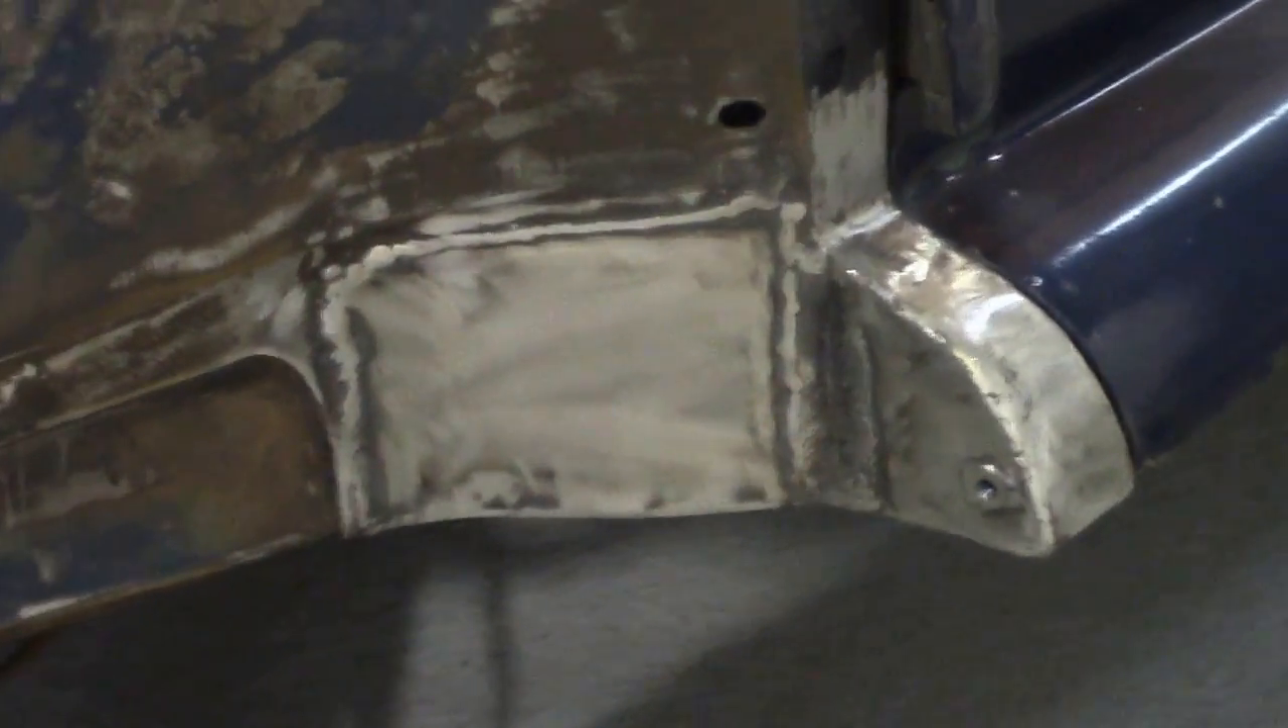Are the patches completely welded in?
Yes.